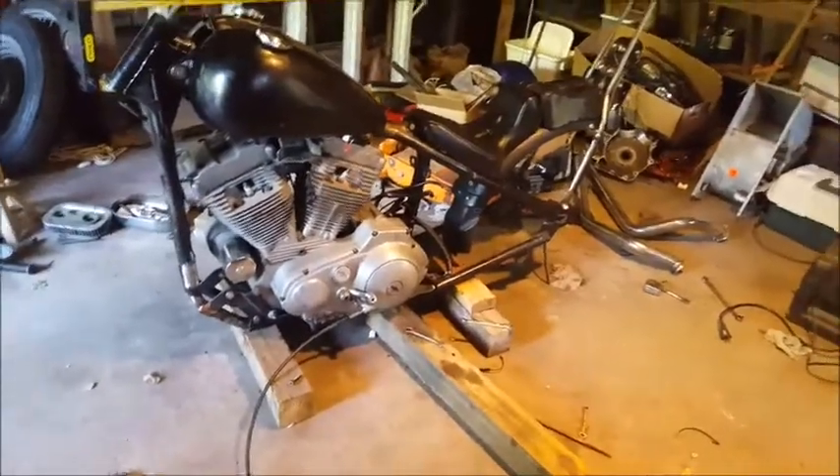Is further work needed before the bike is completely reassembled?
Yes.